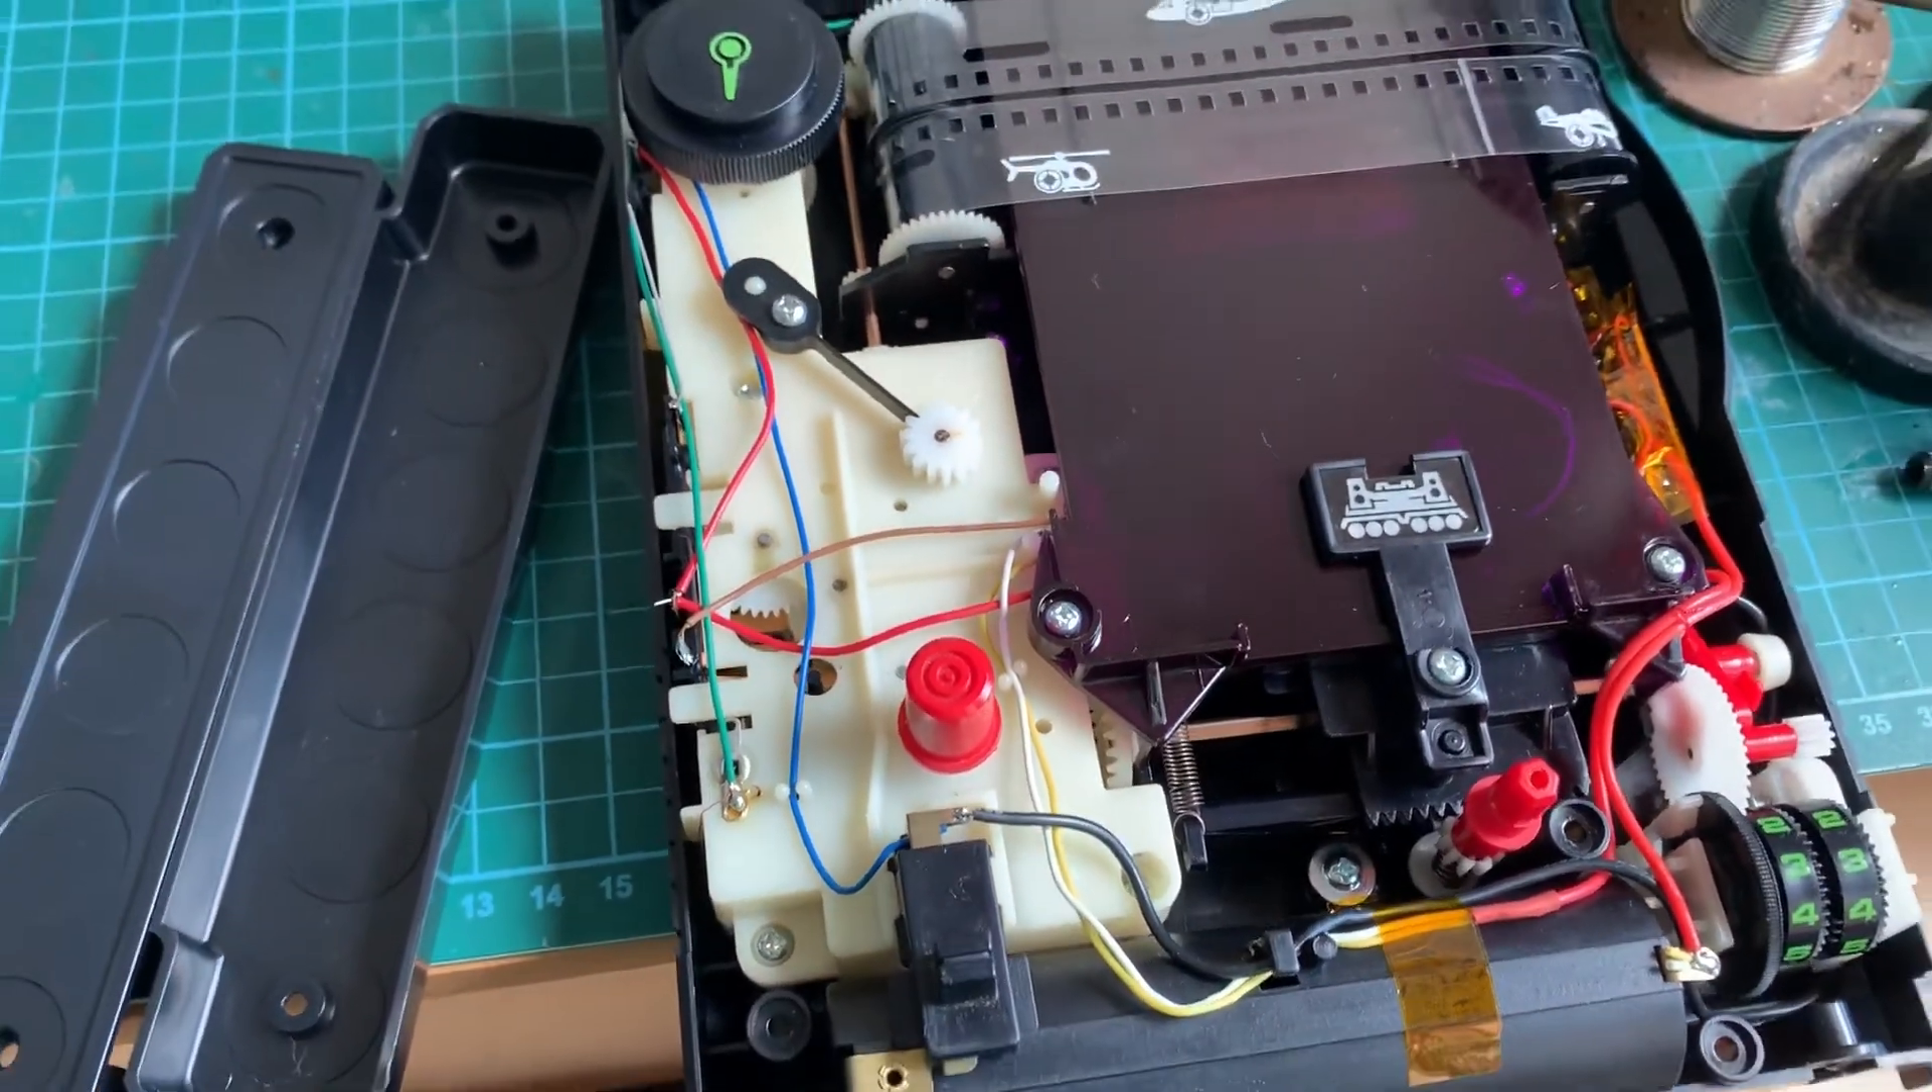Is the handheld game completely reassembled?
No.